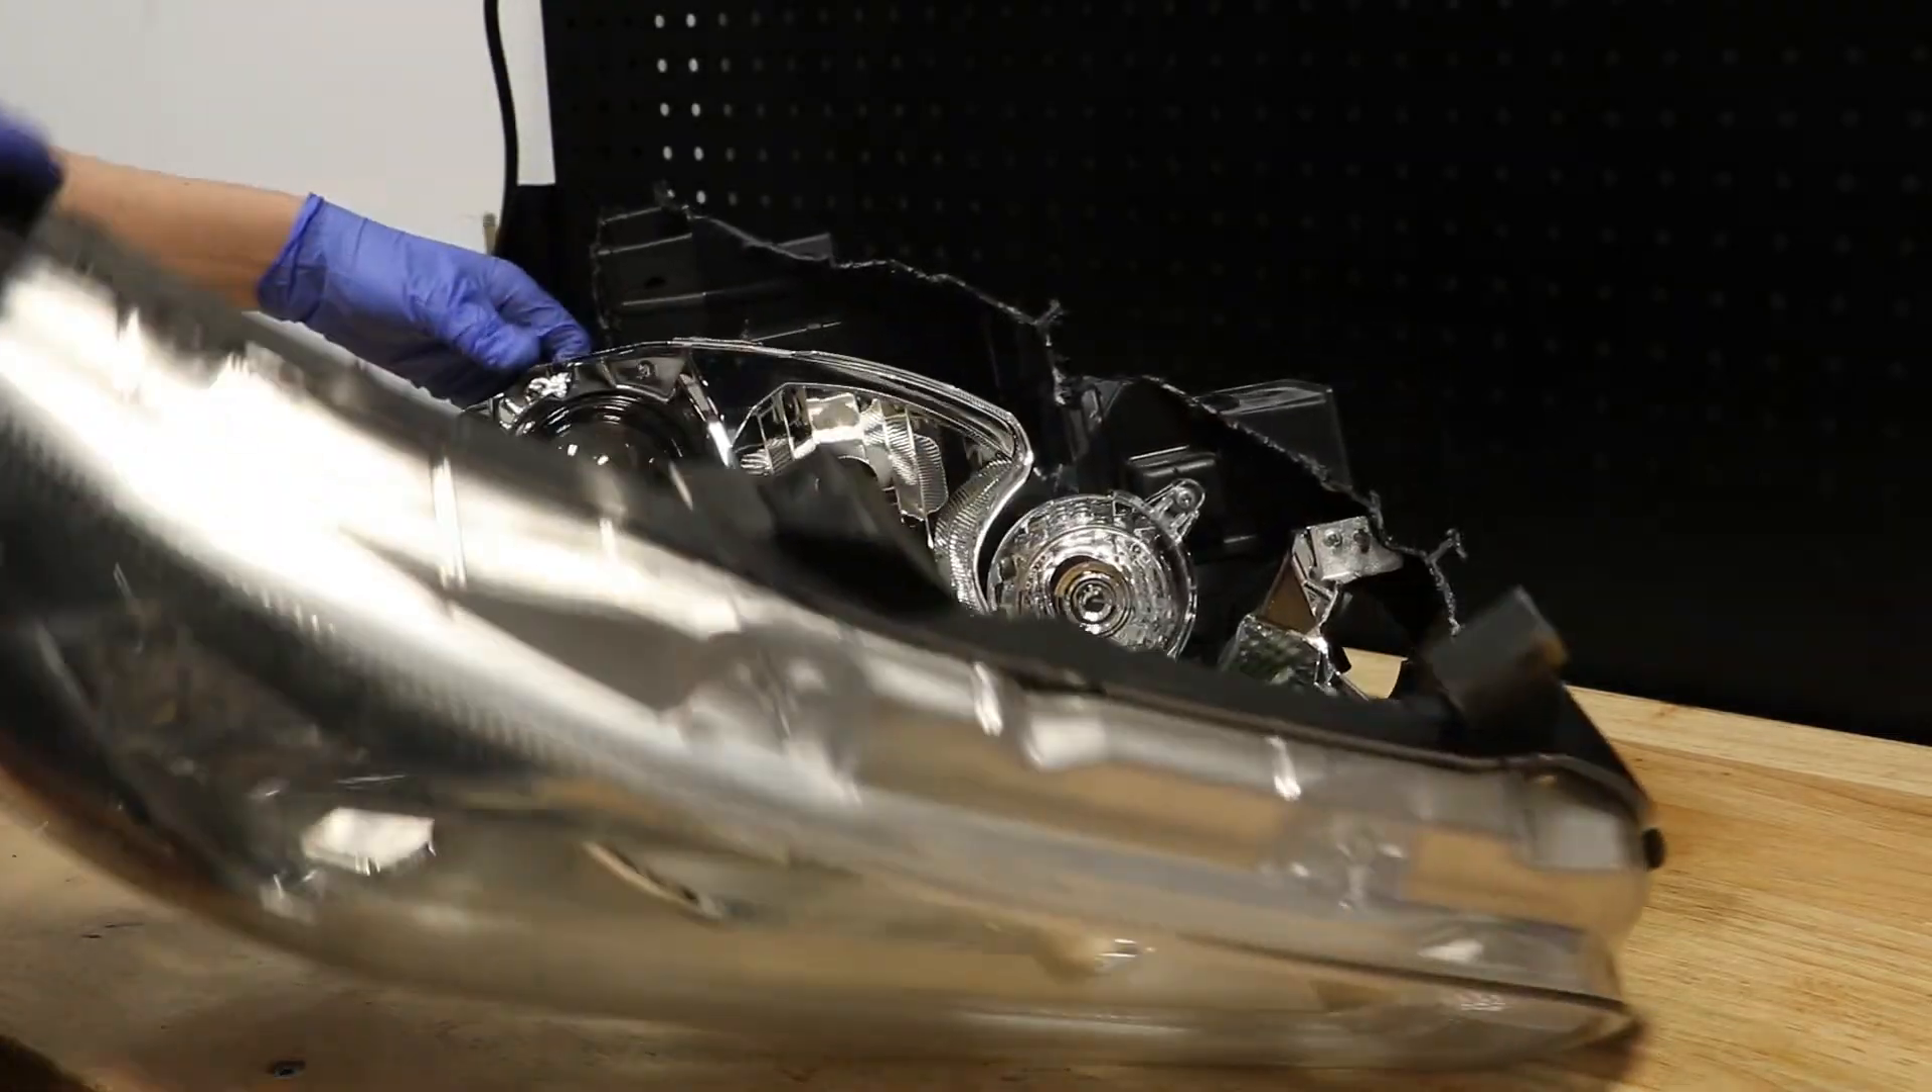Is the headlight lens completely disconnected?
Yes.